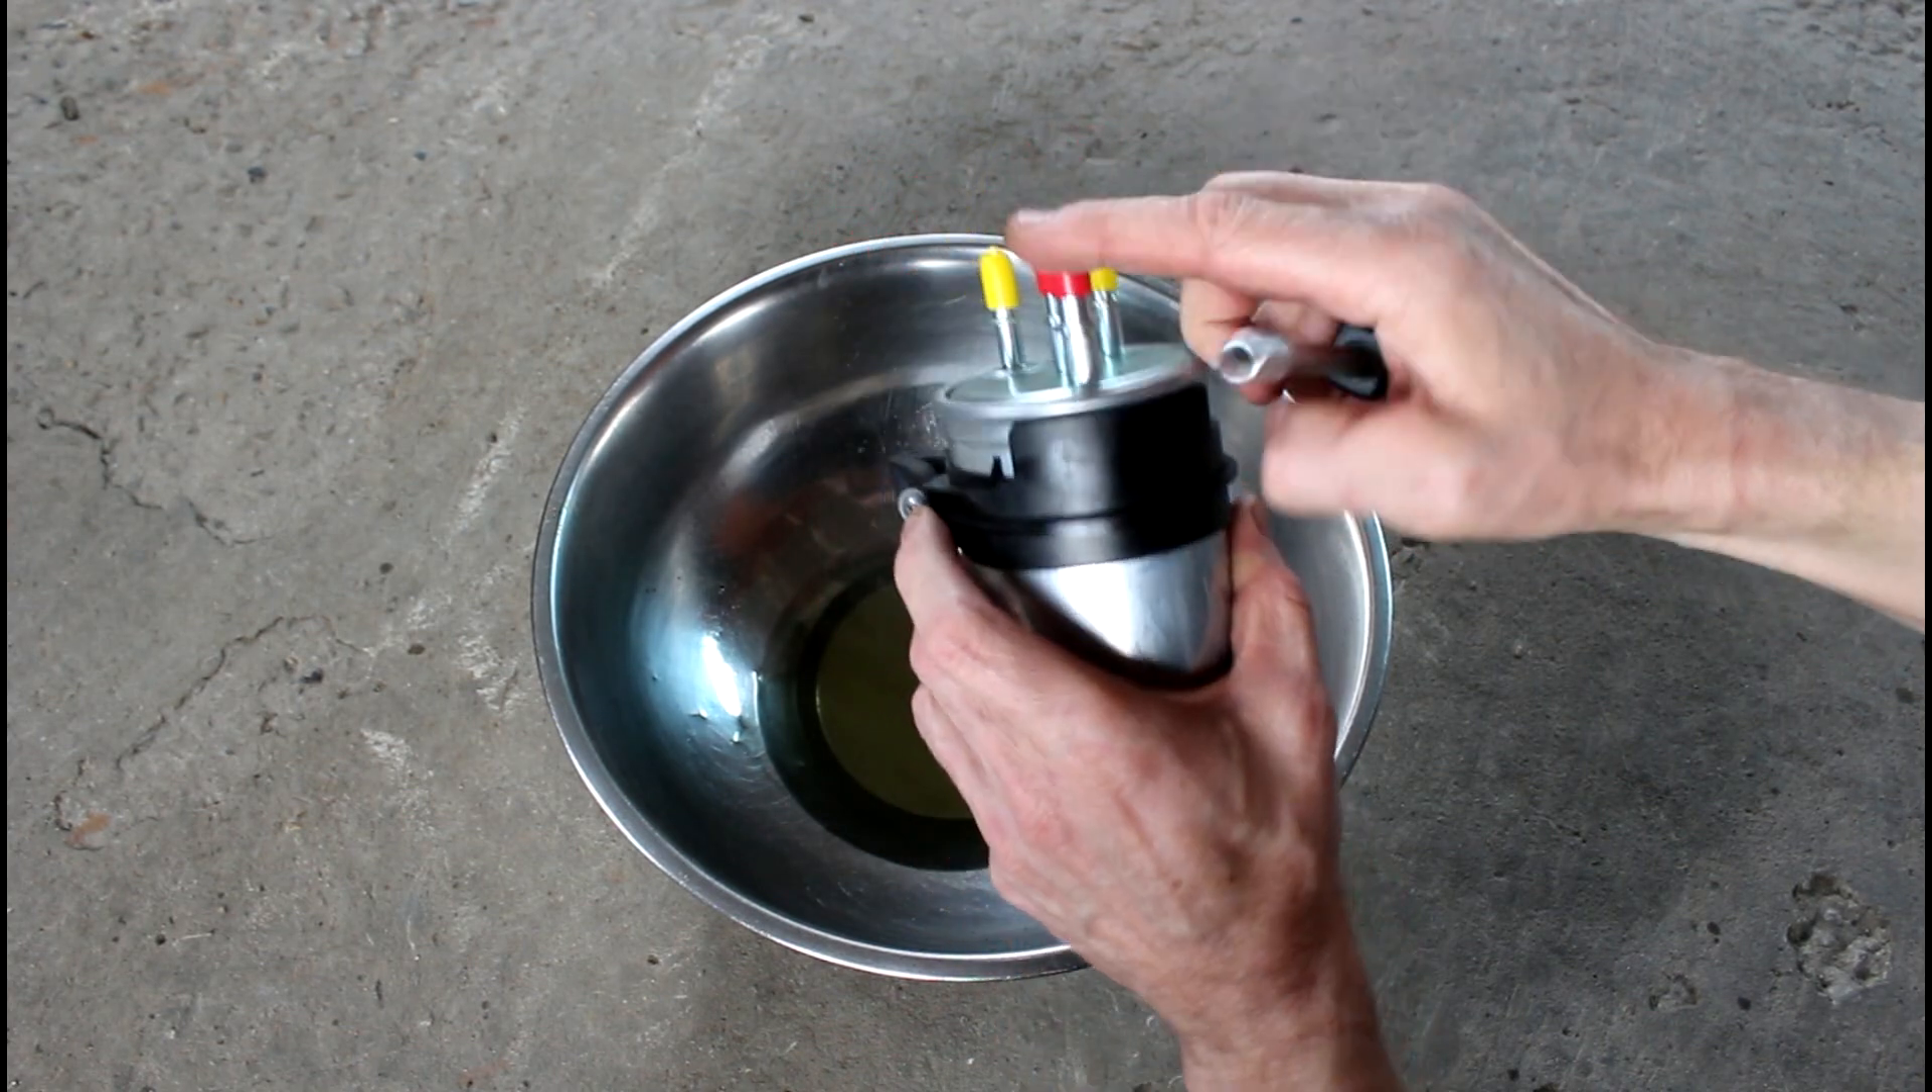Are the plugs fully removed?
No.